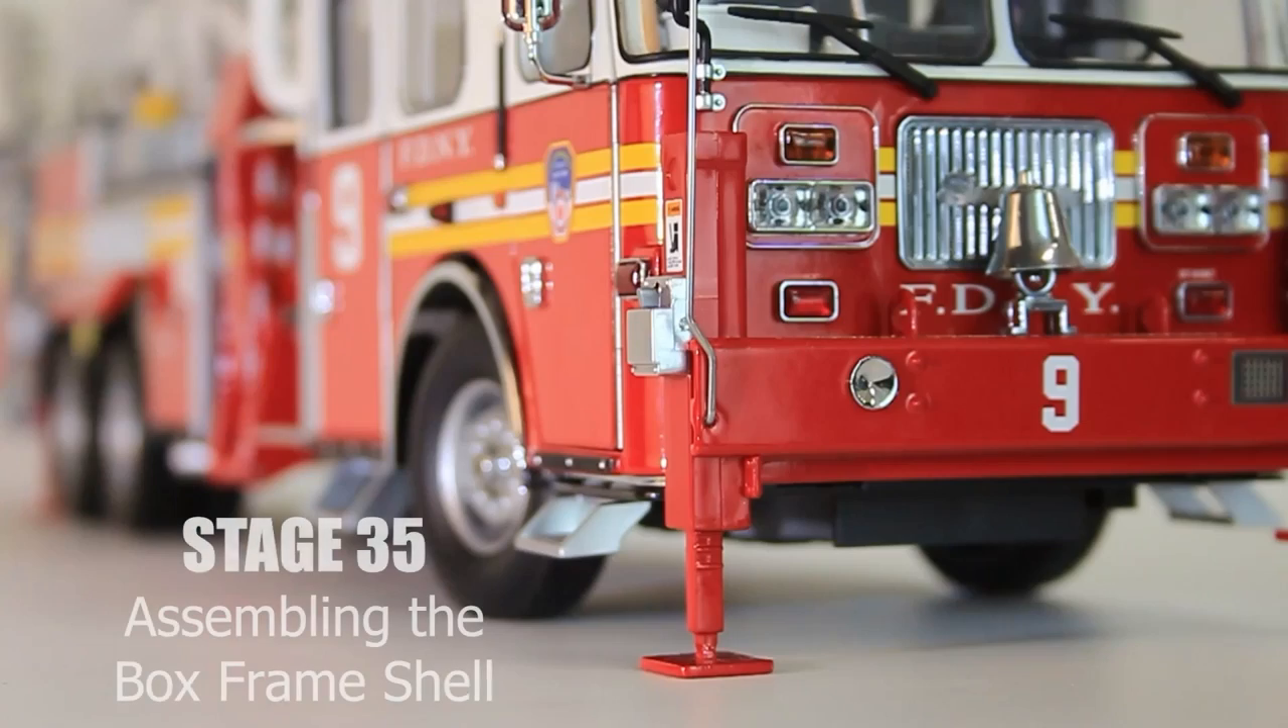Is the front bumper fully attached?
Yes.